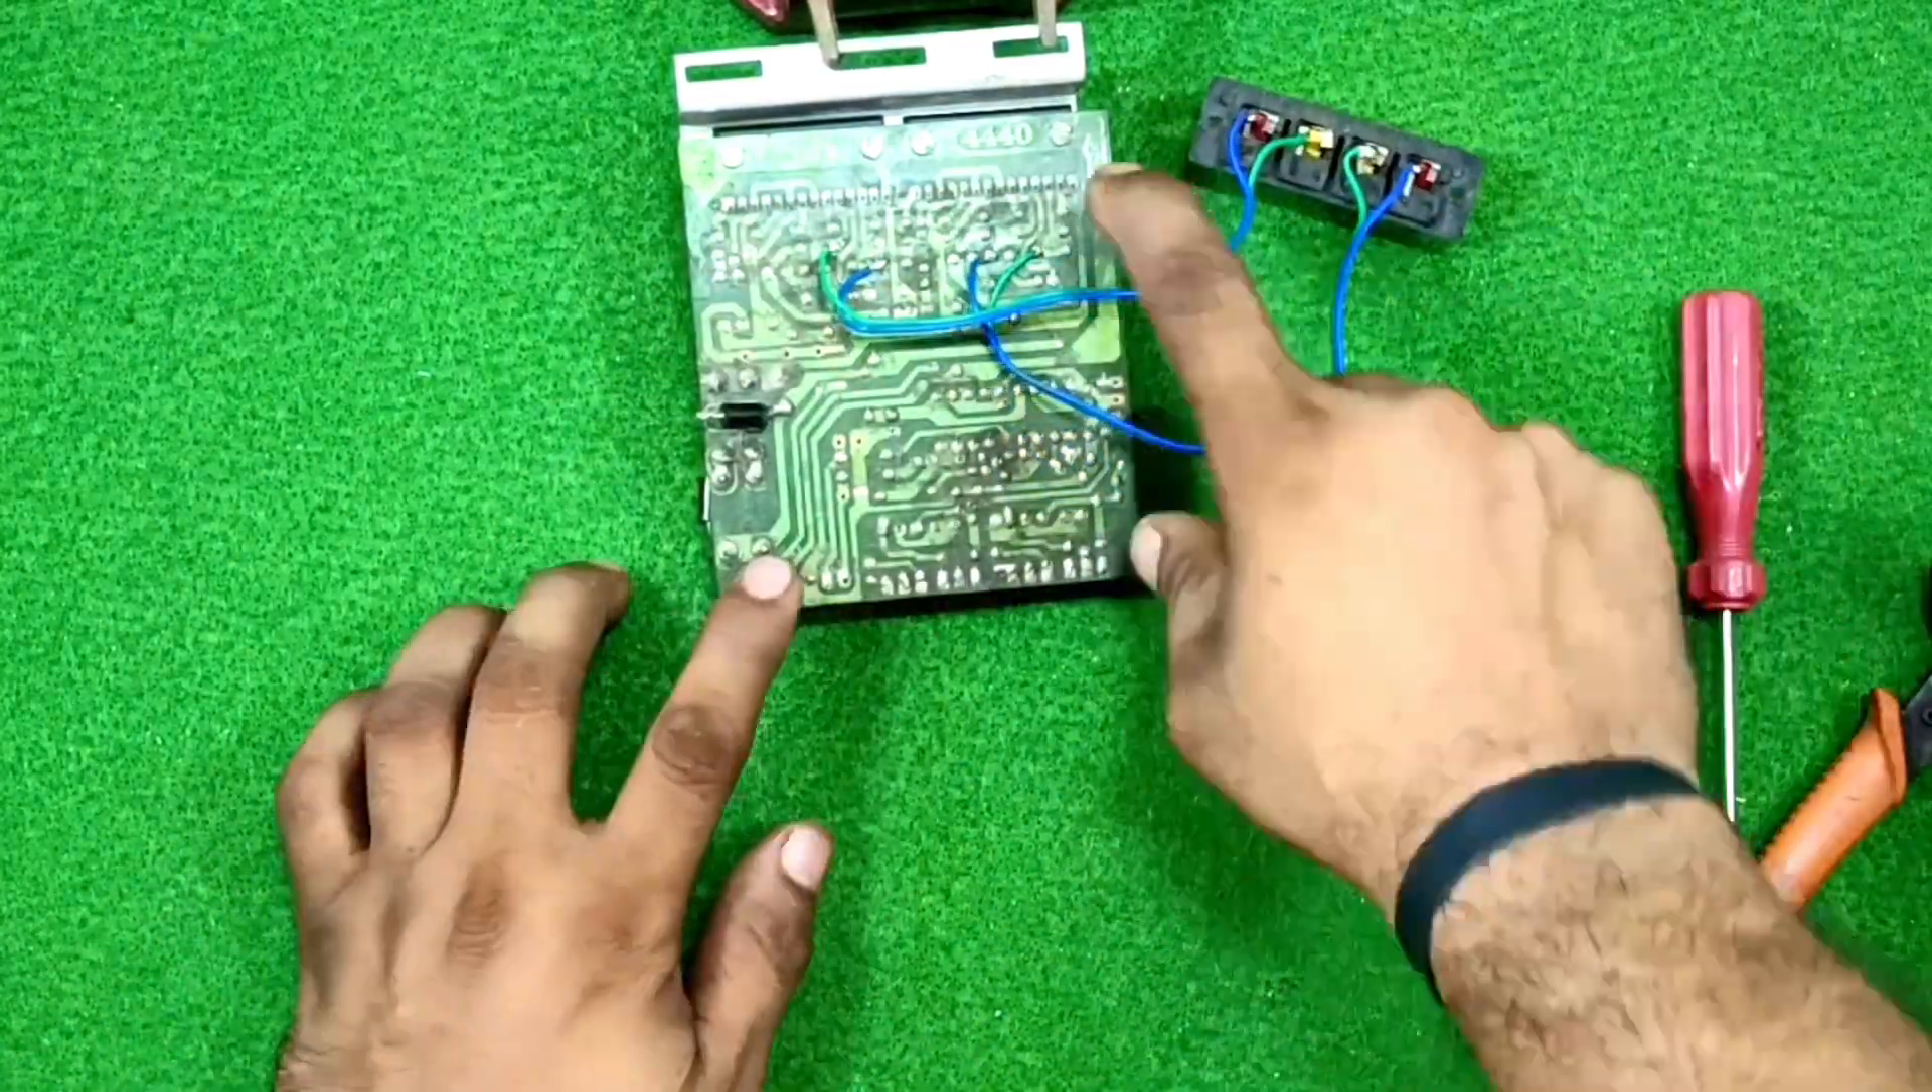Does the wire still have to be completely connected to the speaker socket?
No.